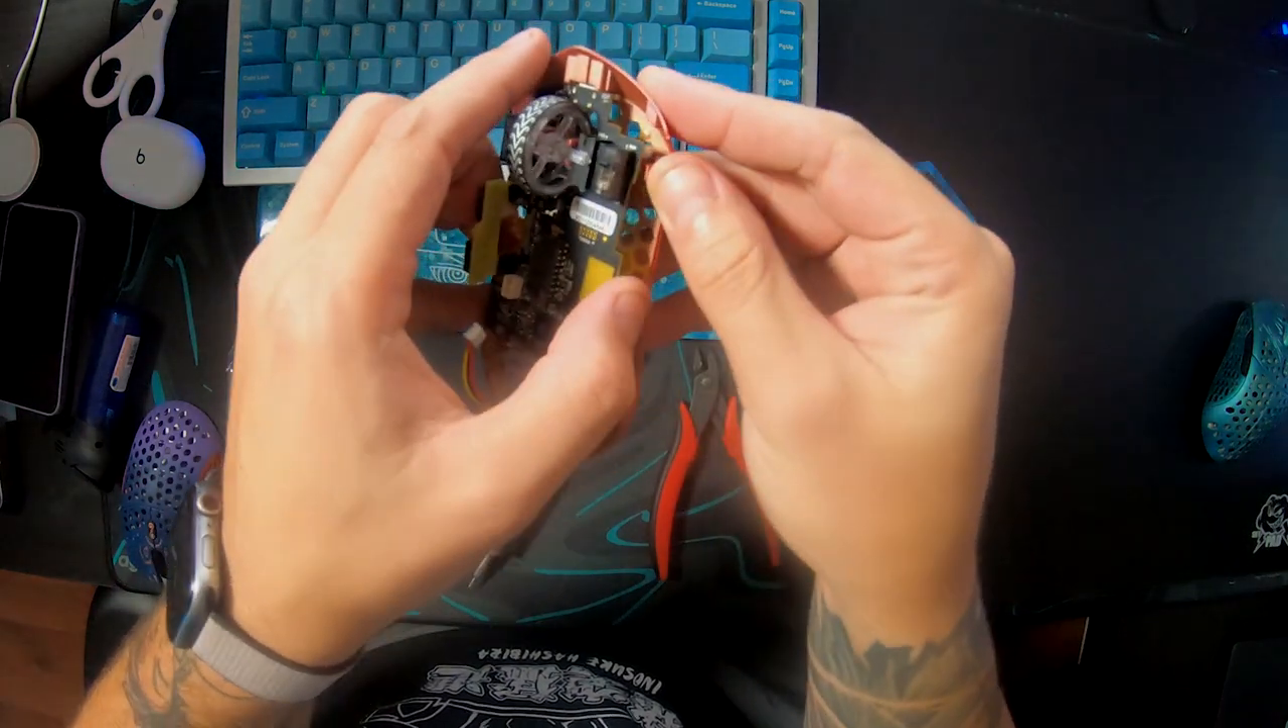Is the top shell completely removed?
Yes.